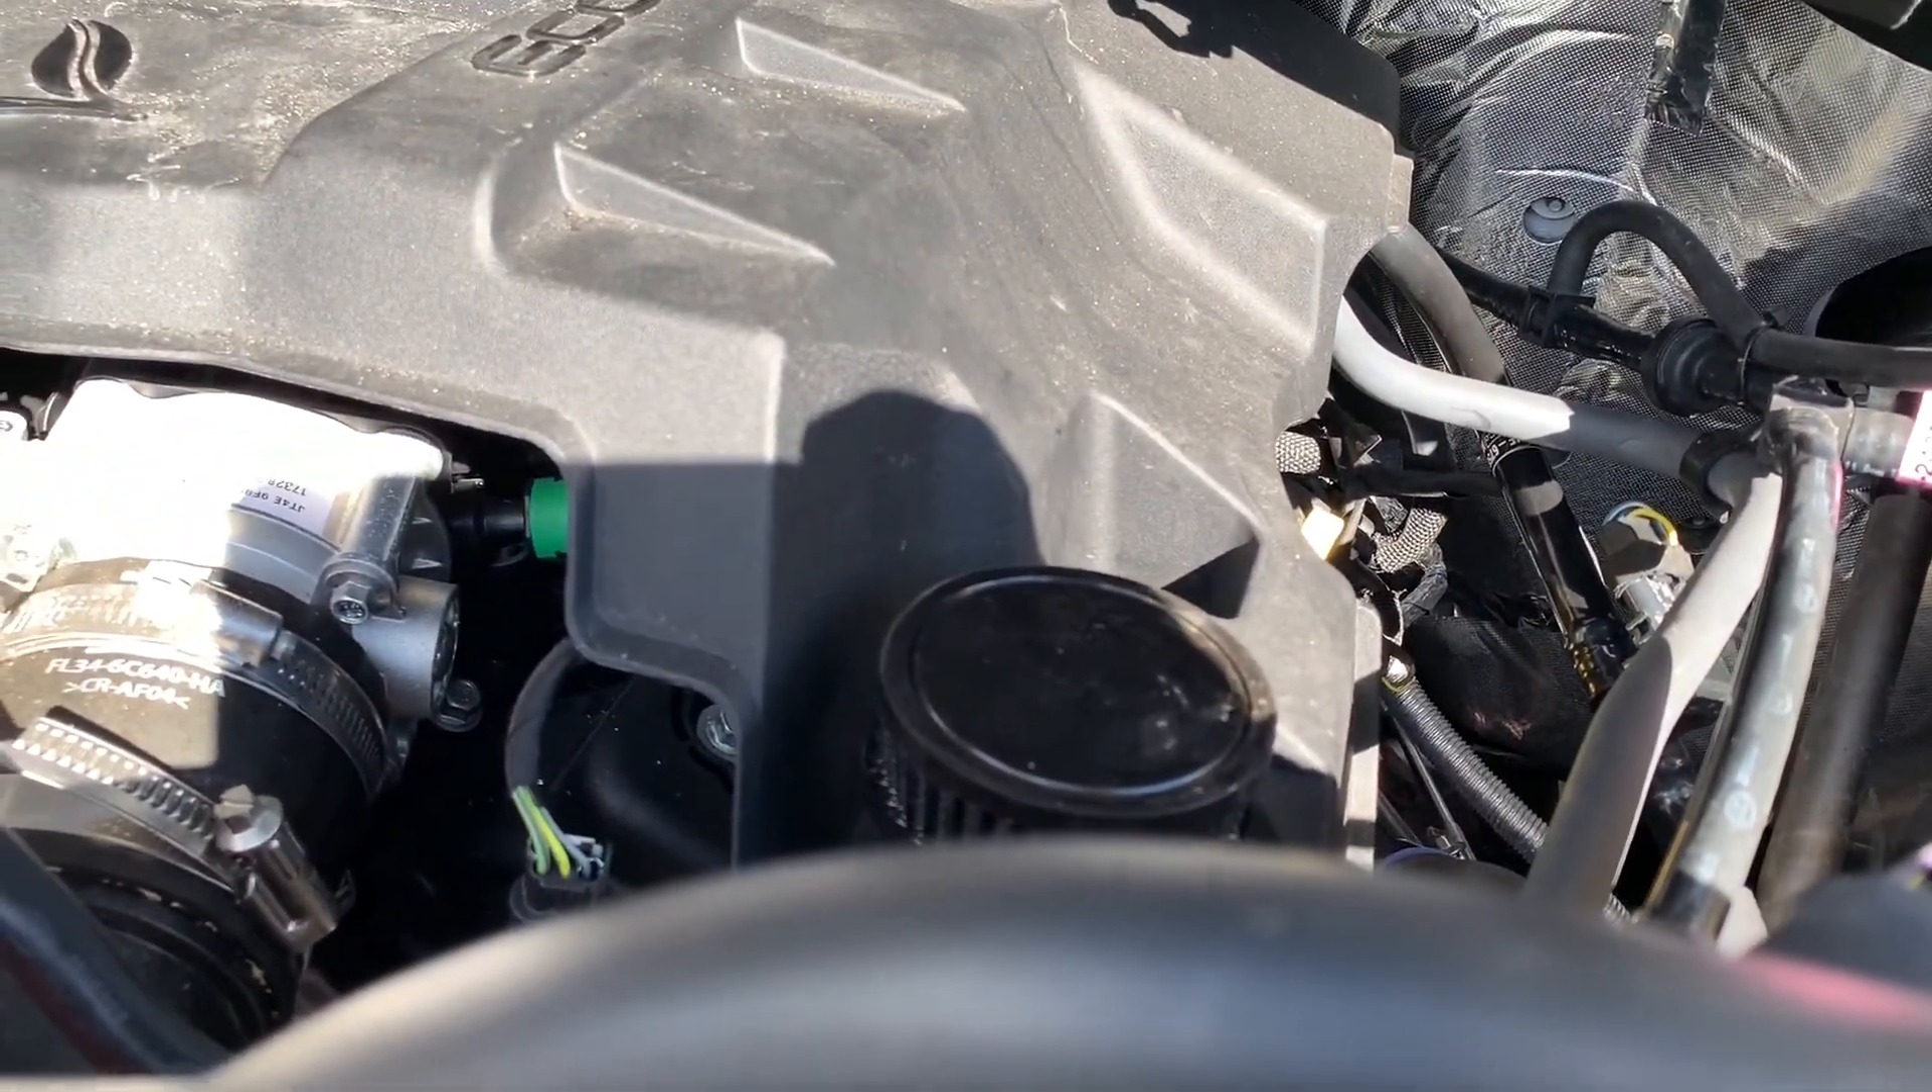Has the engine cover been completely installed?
Yes.